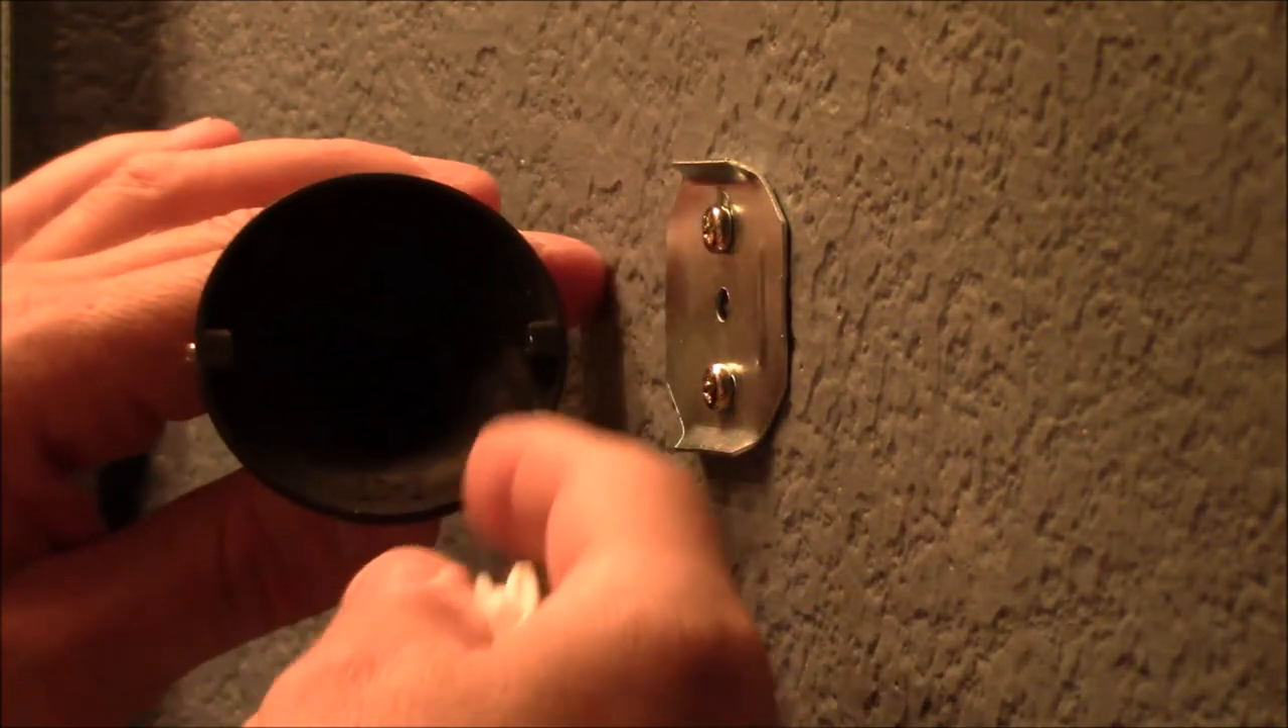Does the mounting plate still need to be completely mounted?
No.